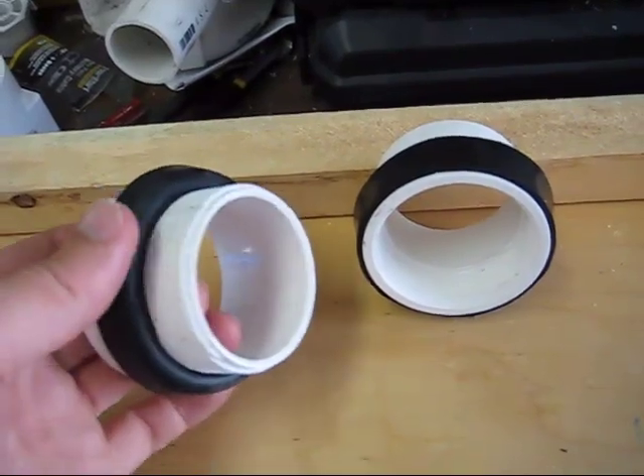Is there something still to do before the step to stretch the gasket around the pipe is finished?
No.